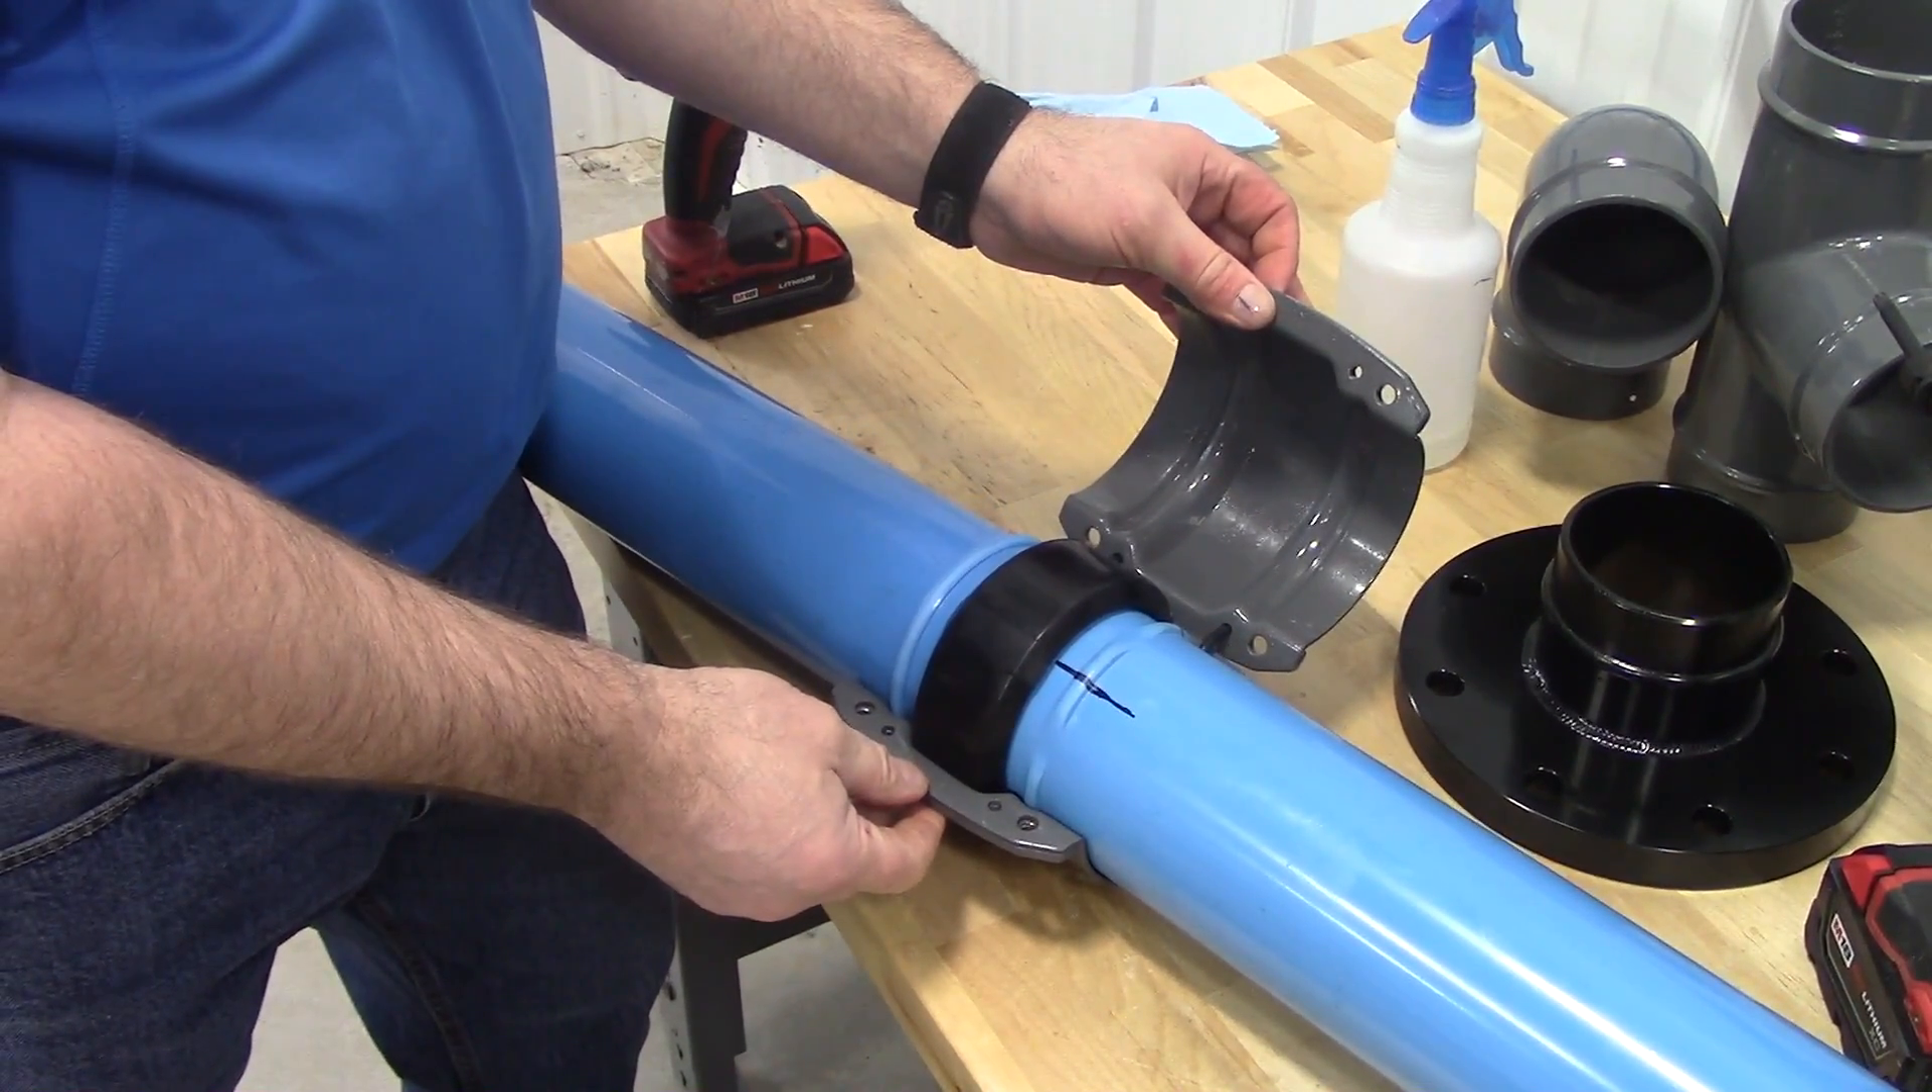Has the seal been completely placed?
Yes.